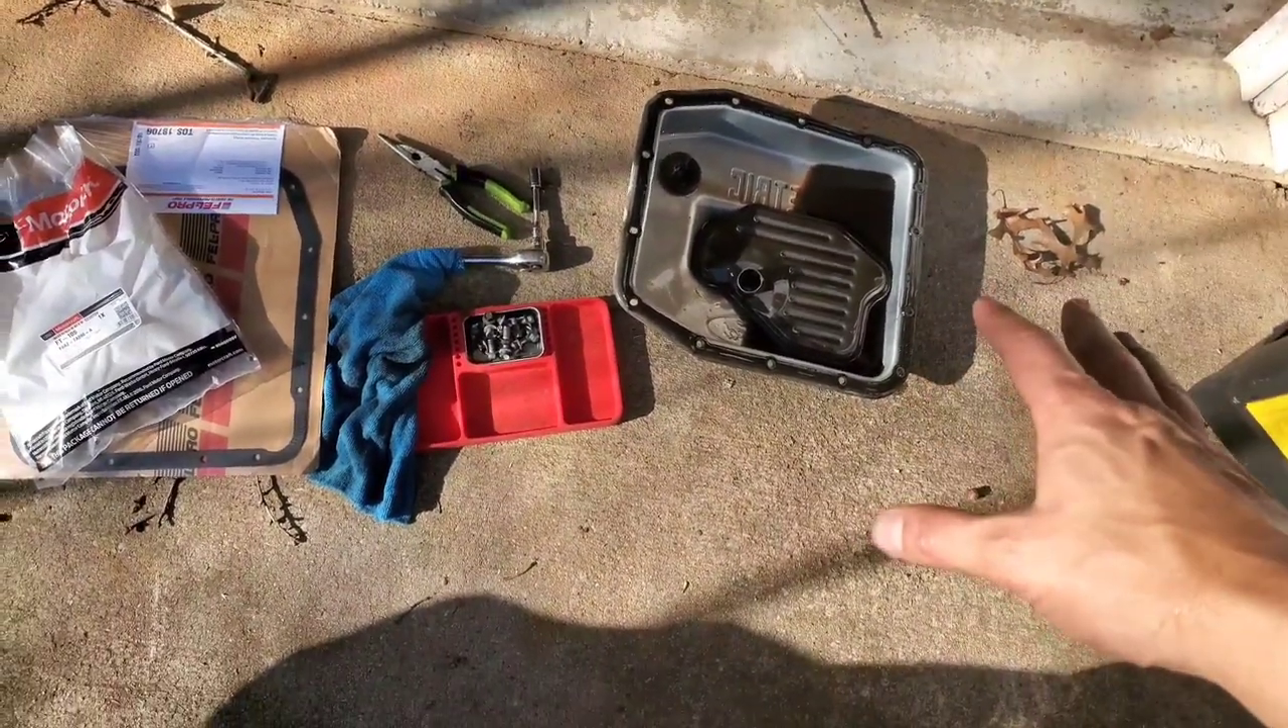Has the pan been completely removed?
Yes.